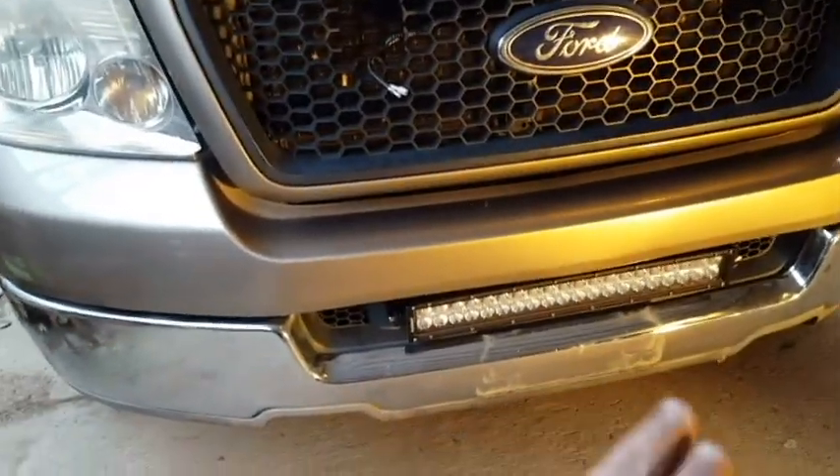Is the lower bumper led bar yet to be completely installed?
No.